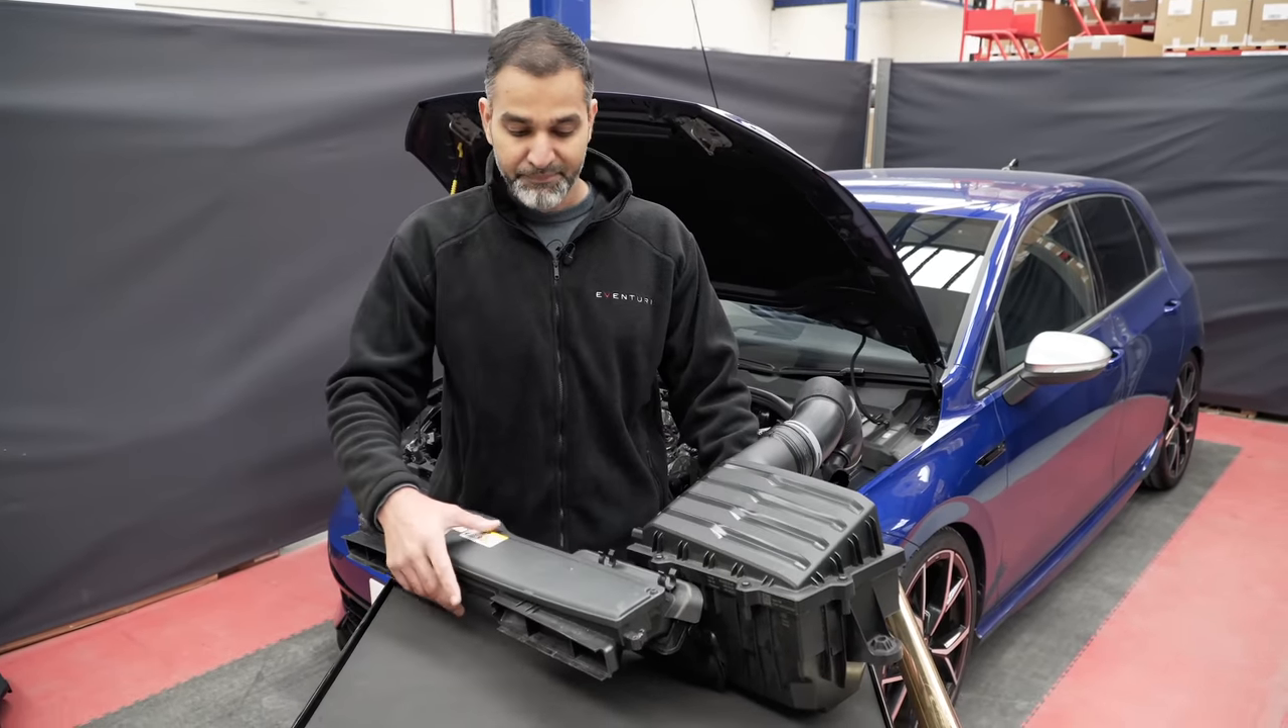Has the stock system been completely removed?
Yes.